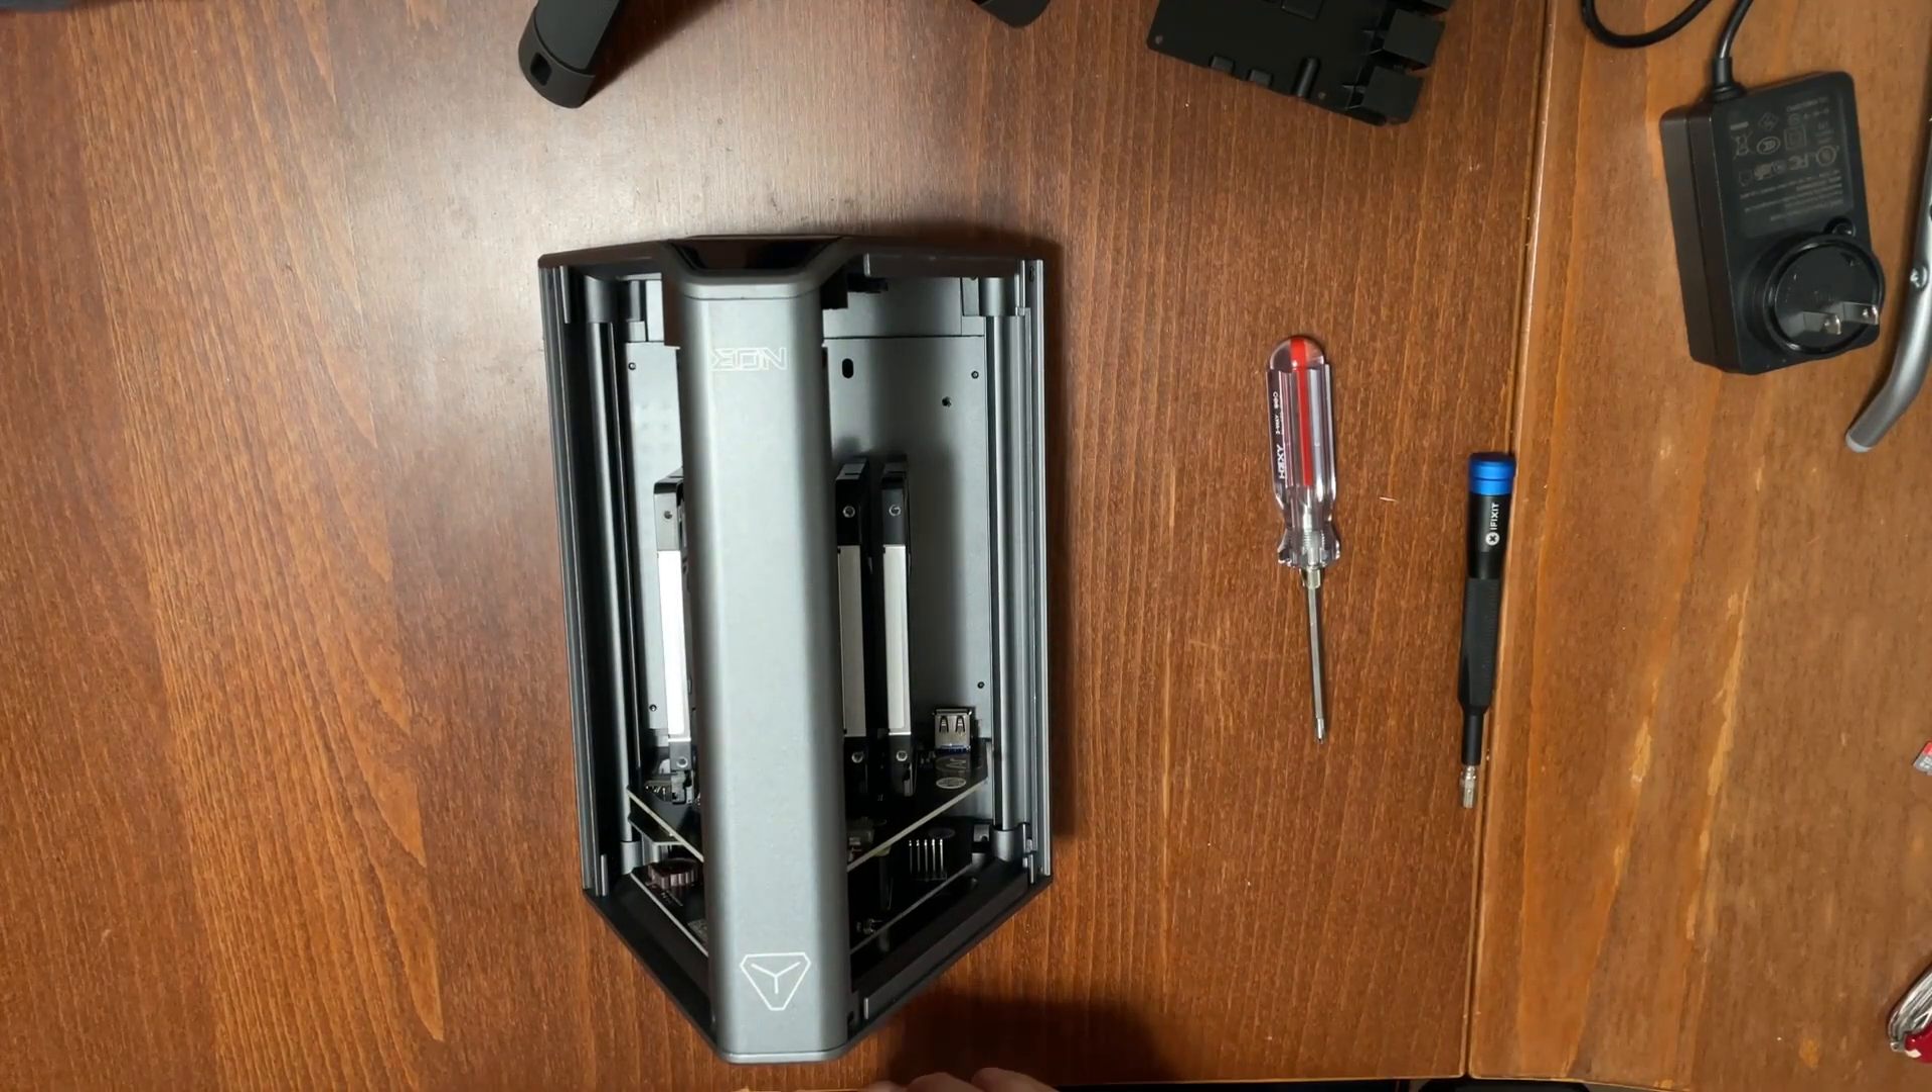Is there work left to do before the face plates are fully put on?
Yes.